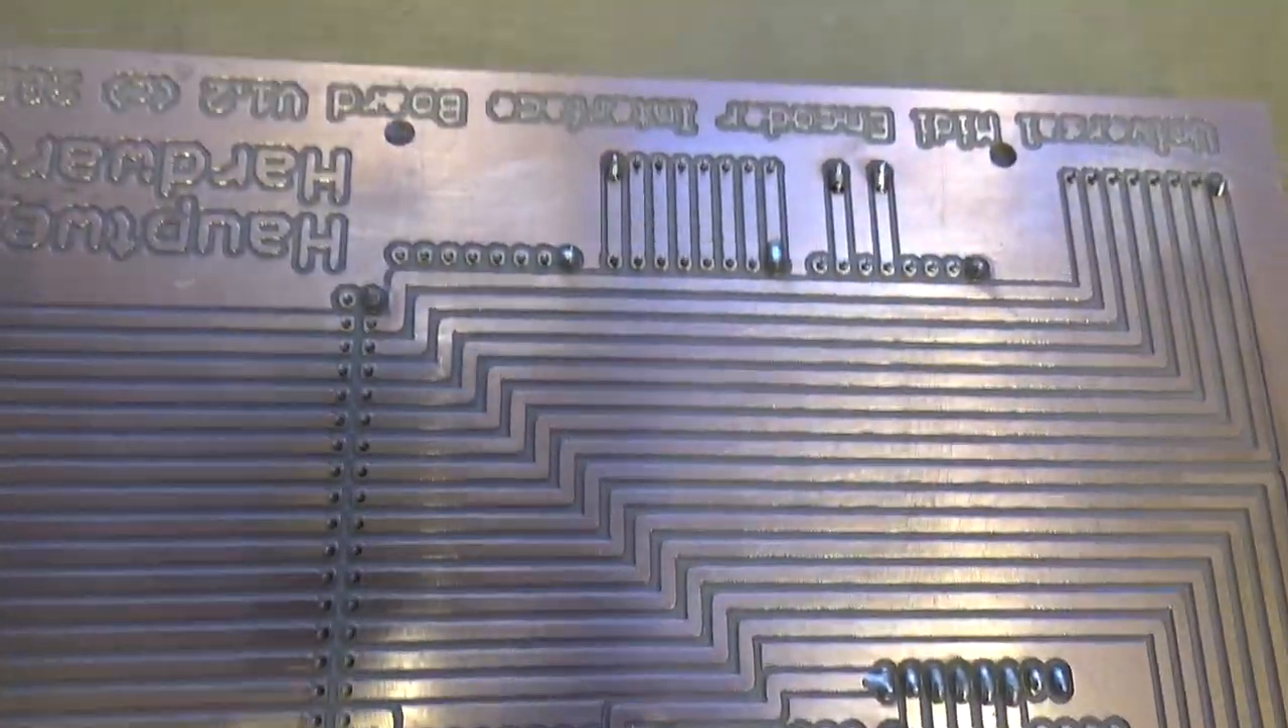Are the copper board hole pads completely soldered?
No.